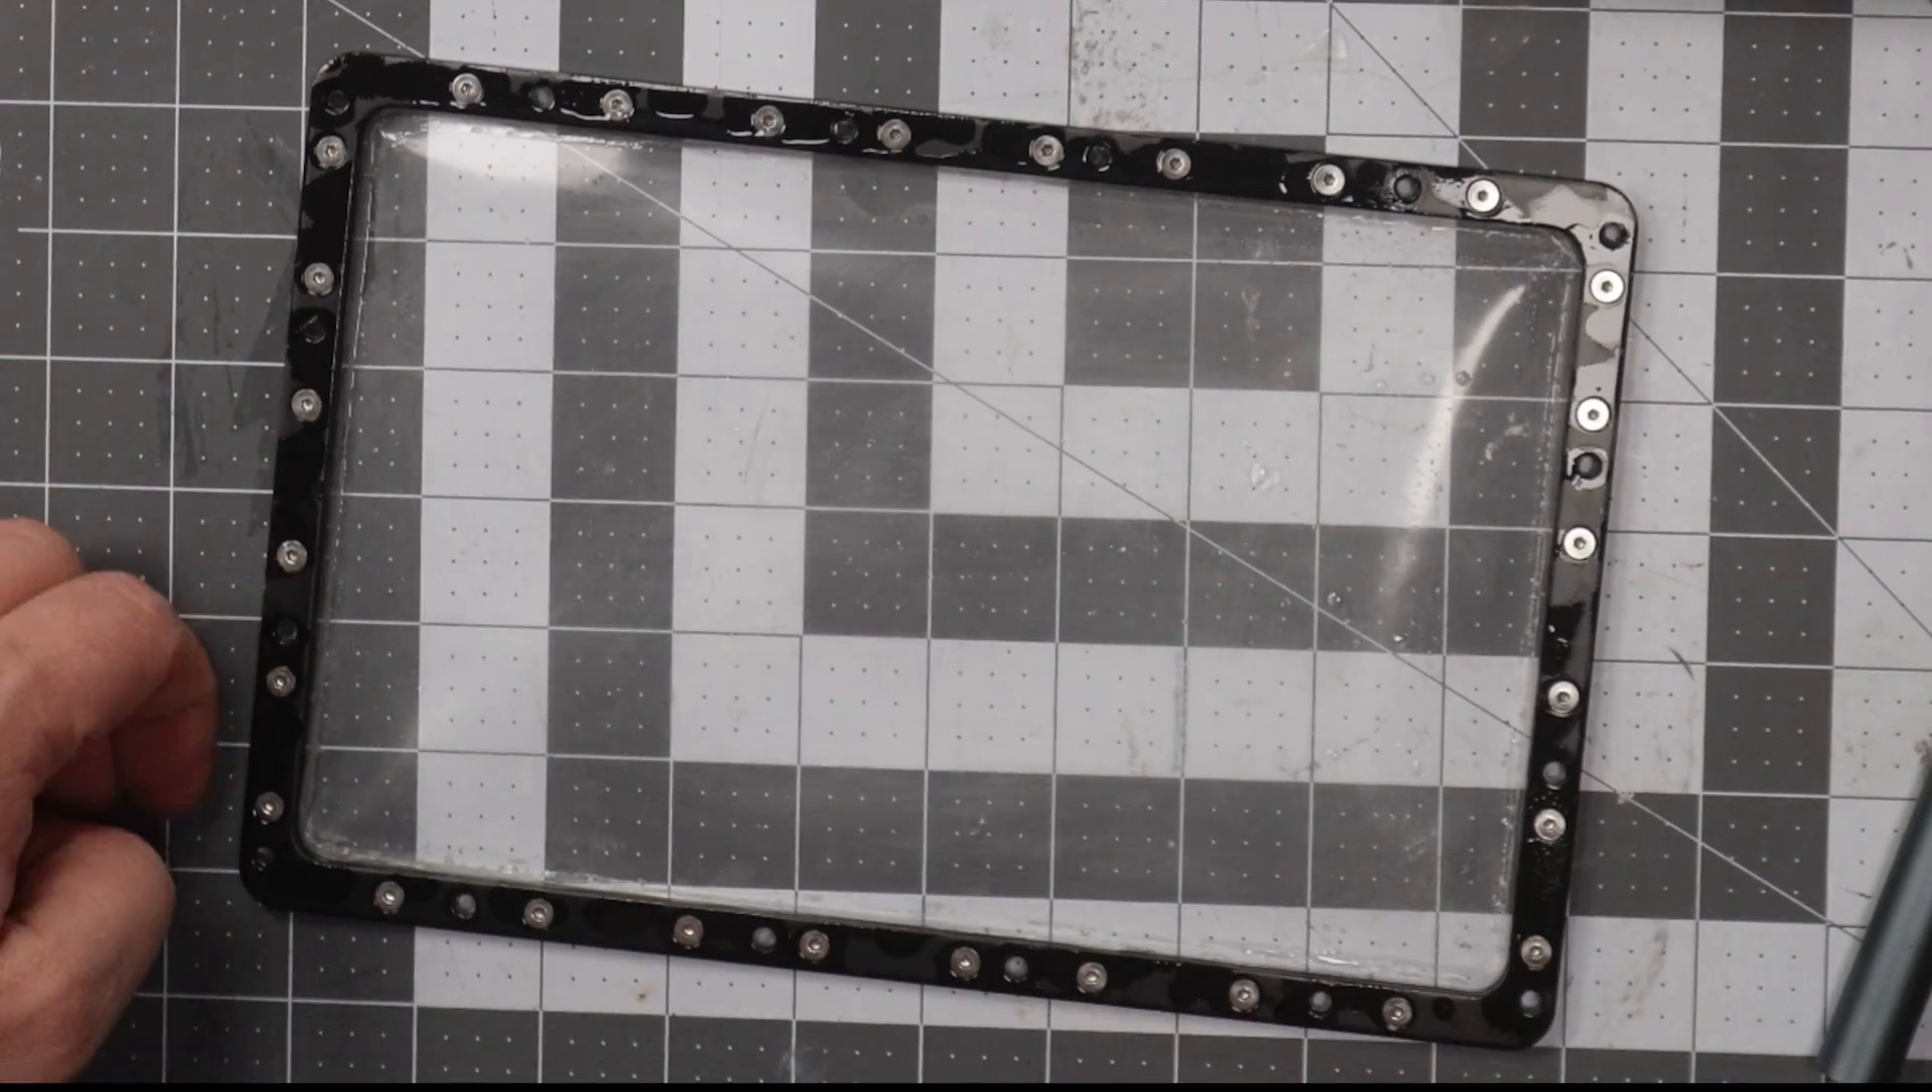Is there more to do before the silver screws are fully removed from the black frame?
Yes.